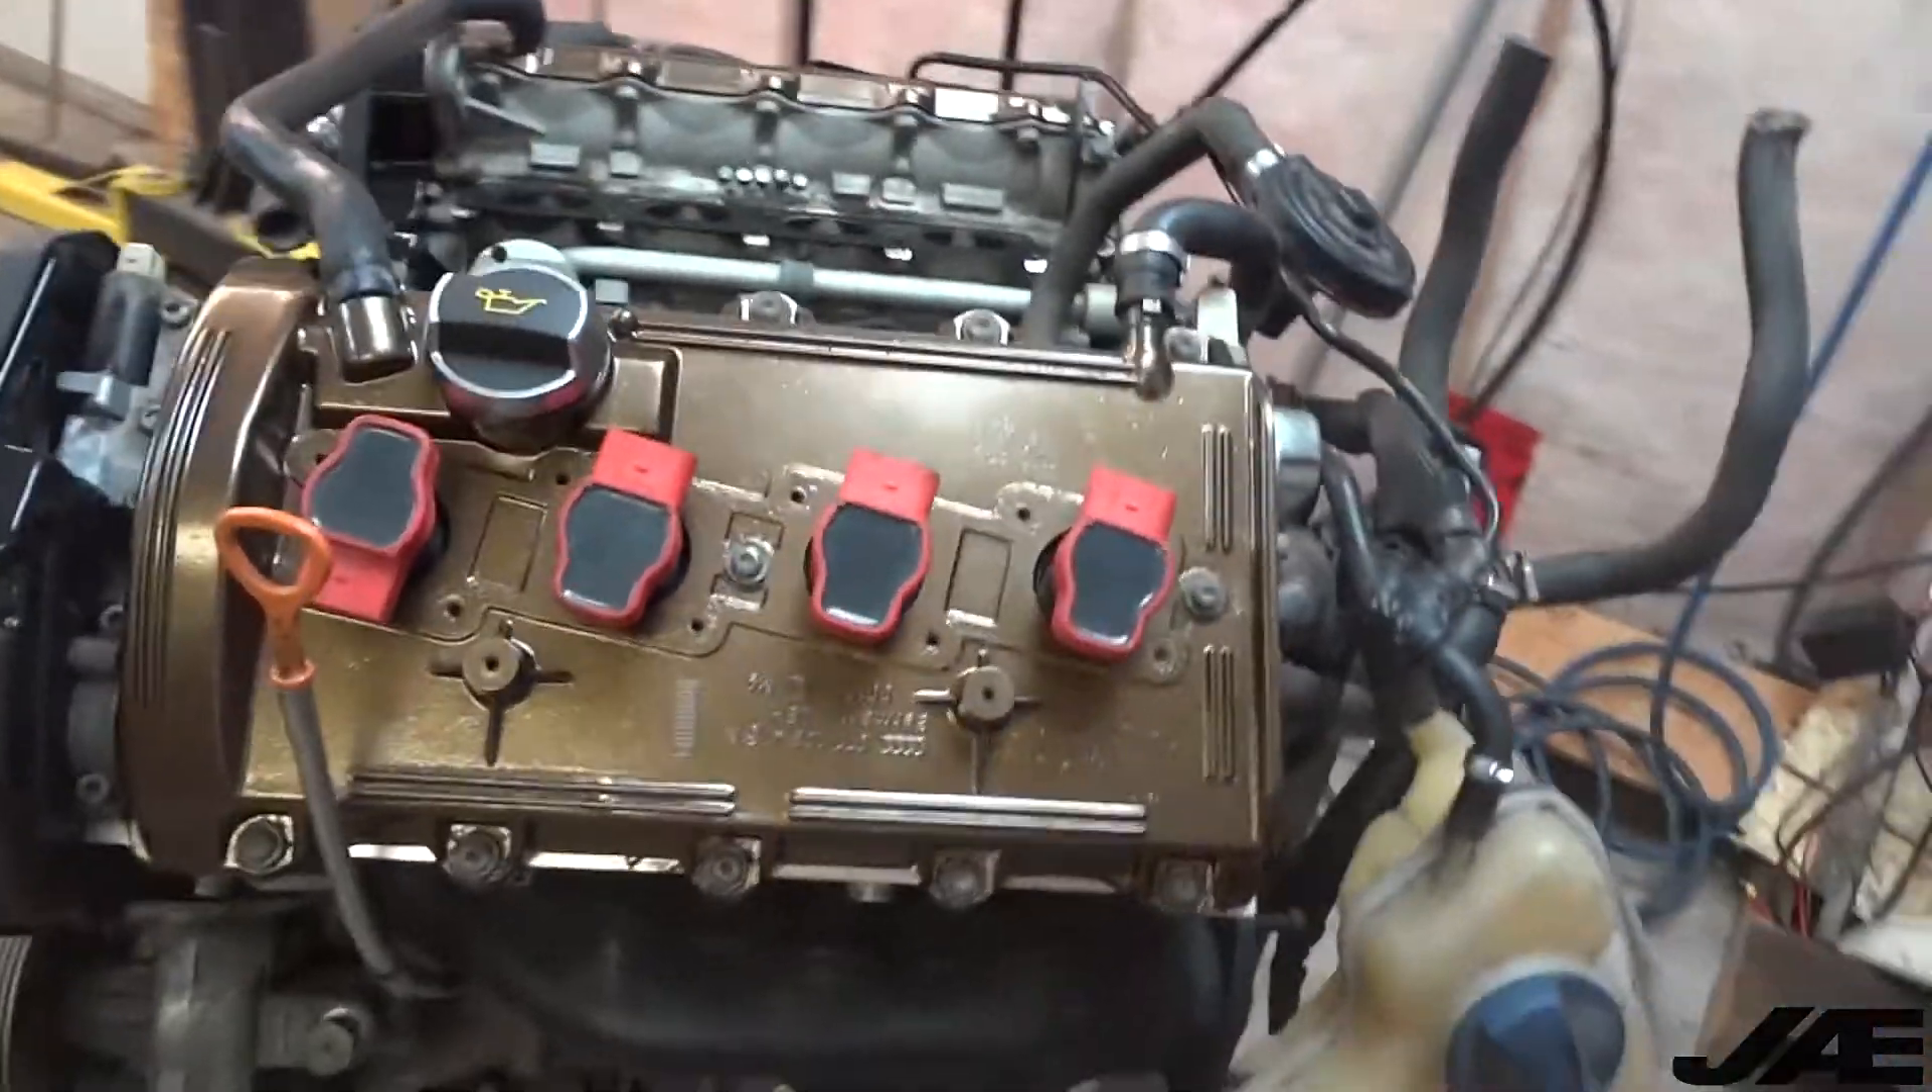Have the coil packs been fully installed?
Yes.